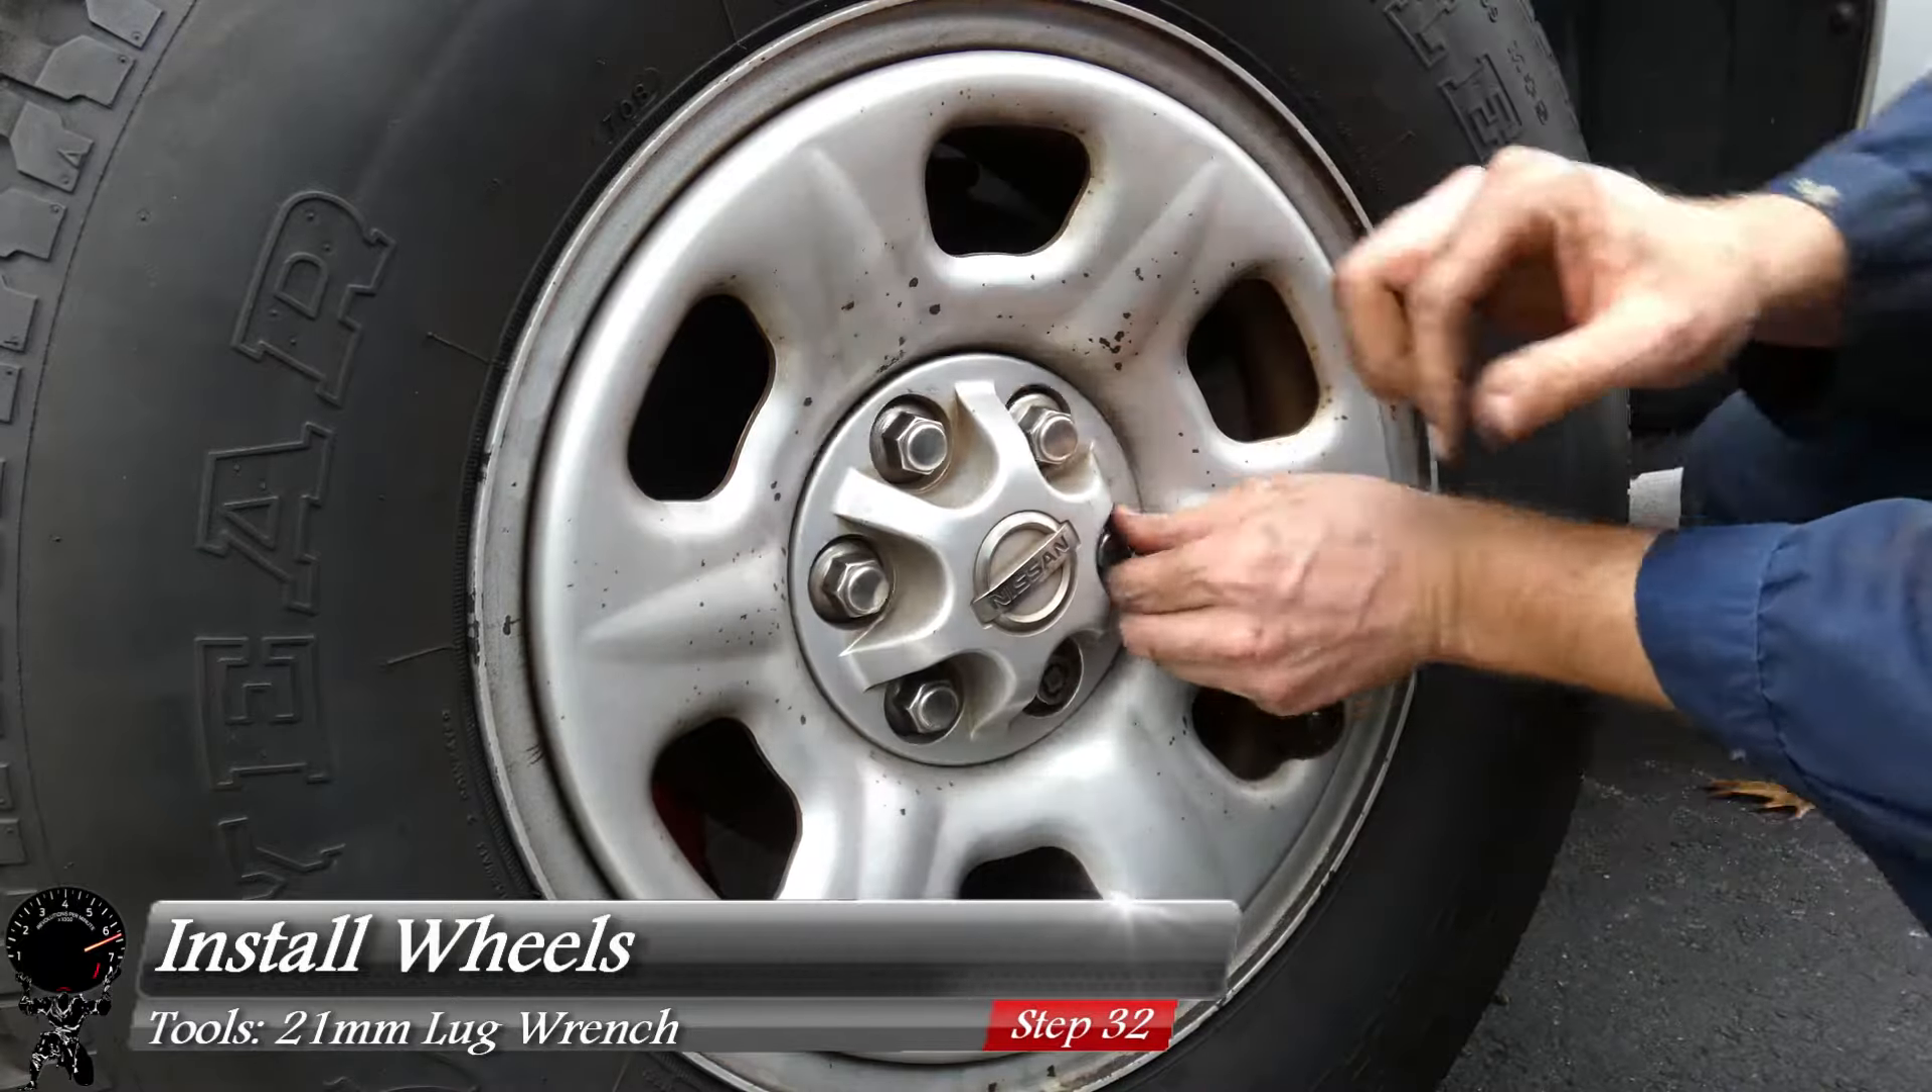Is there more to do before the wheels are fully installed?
Yes.